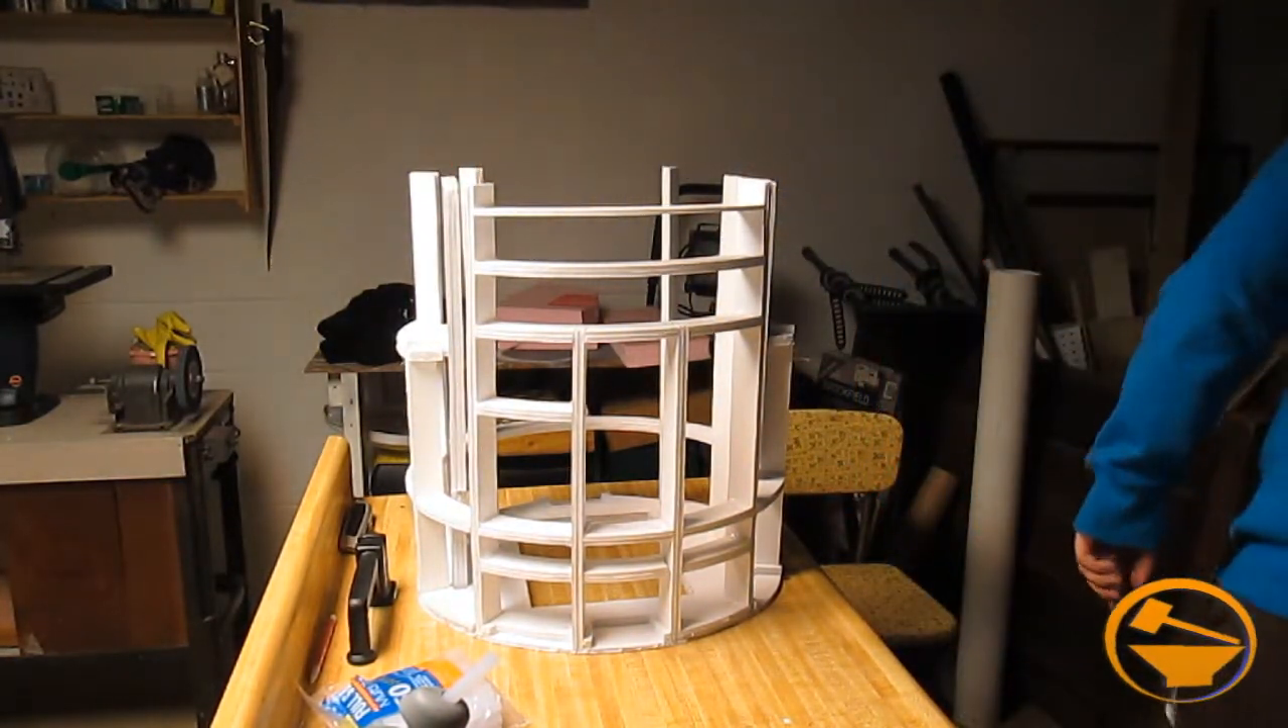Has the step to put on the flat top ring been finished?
No.